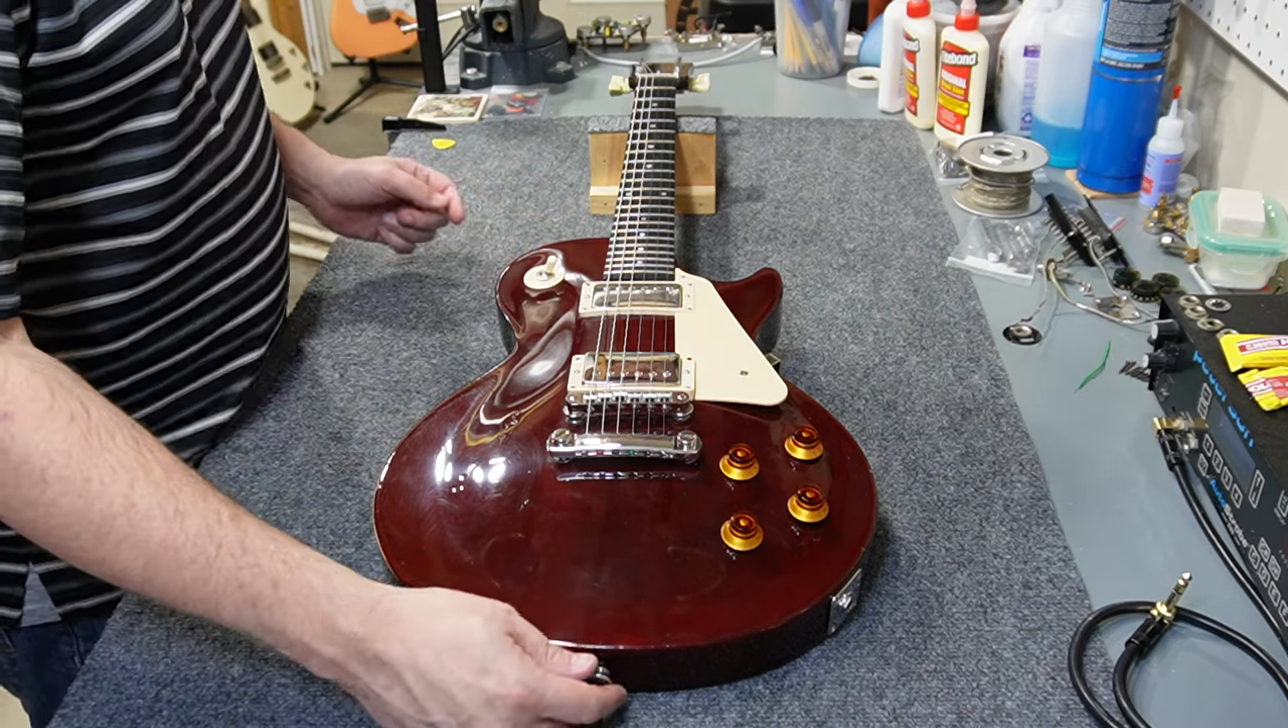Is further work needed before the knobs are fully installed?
No.